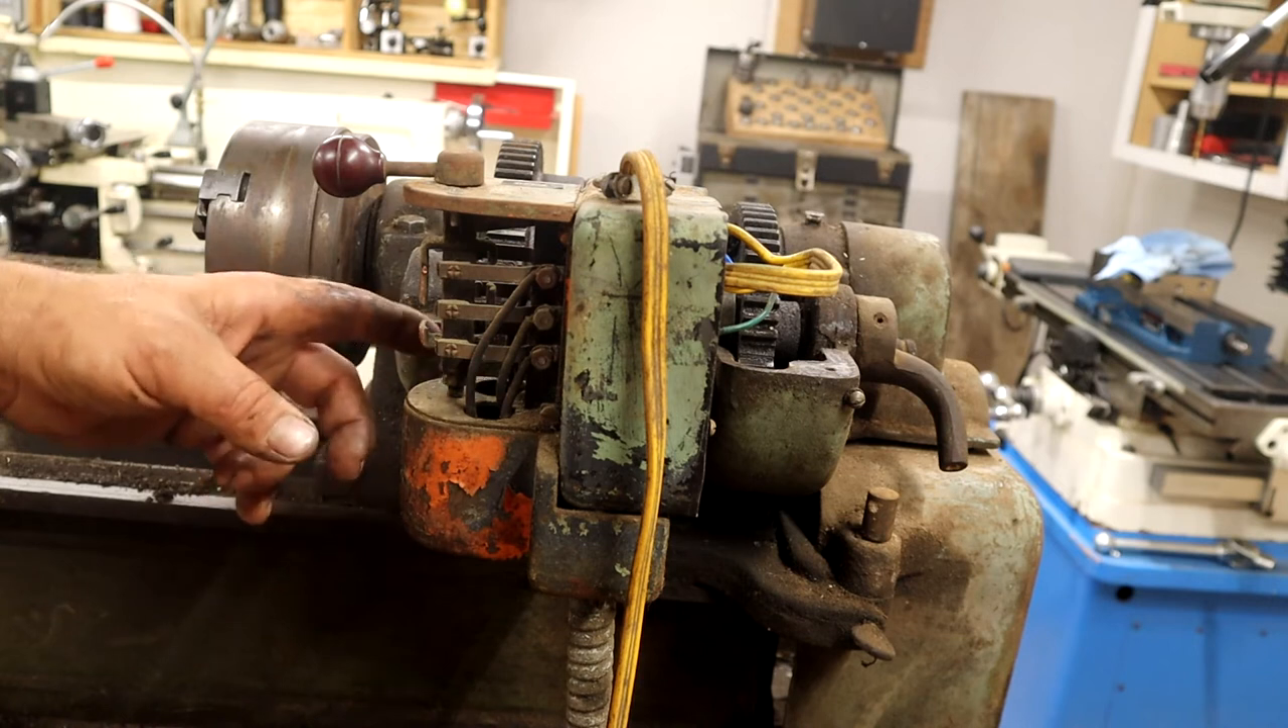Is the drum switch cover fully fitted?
No.